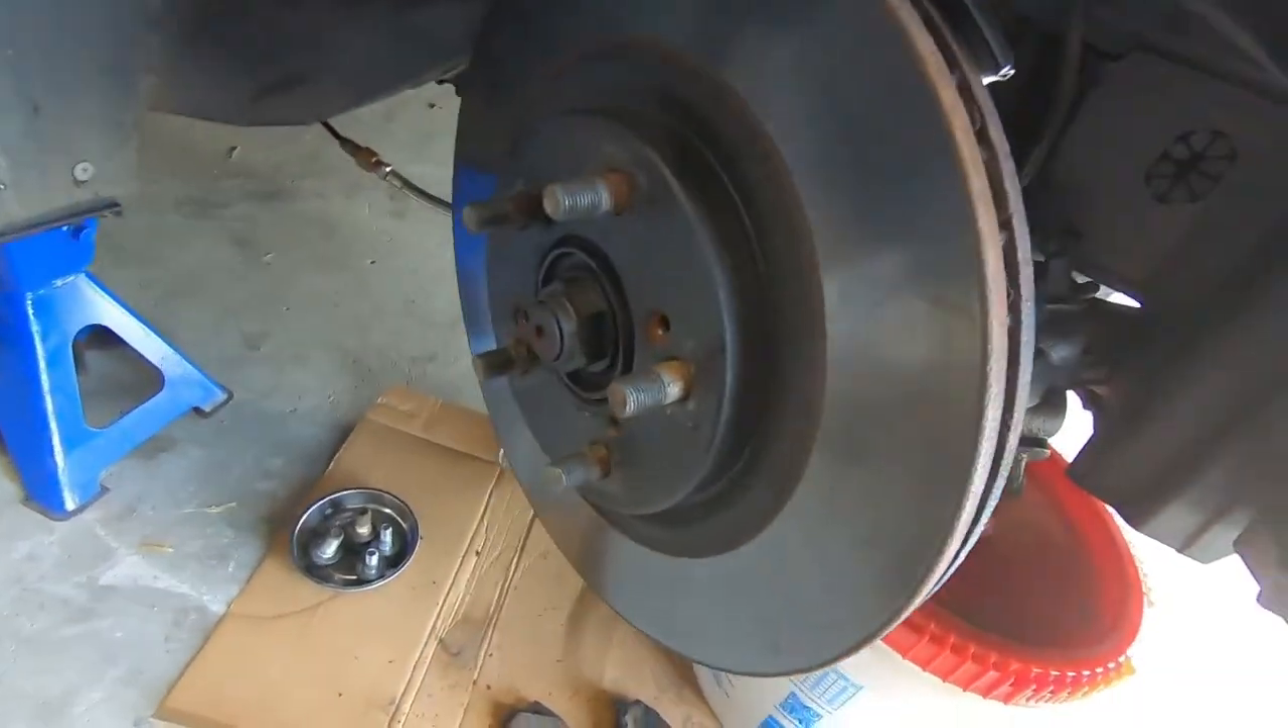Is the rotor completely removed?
No.